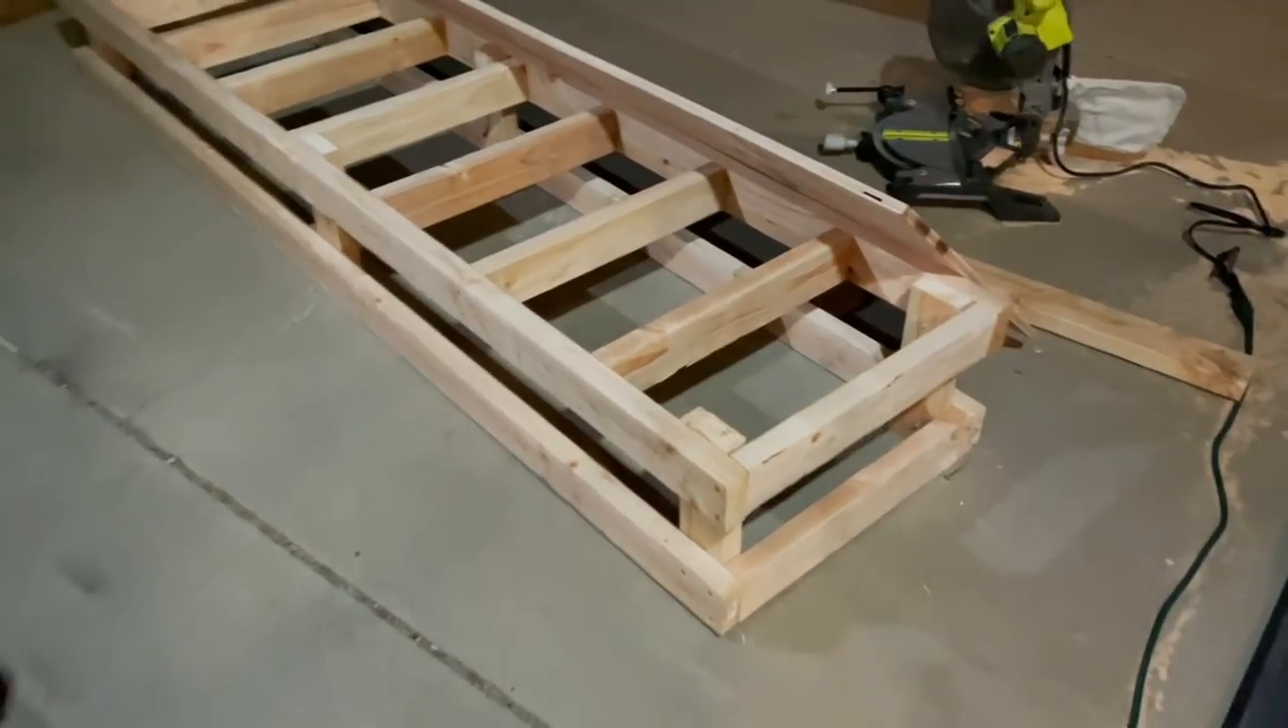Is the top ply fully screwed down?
No.